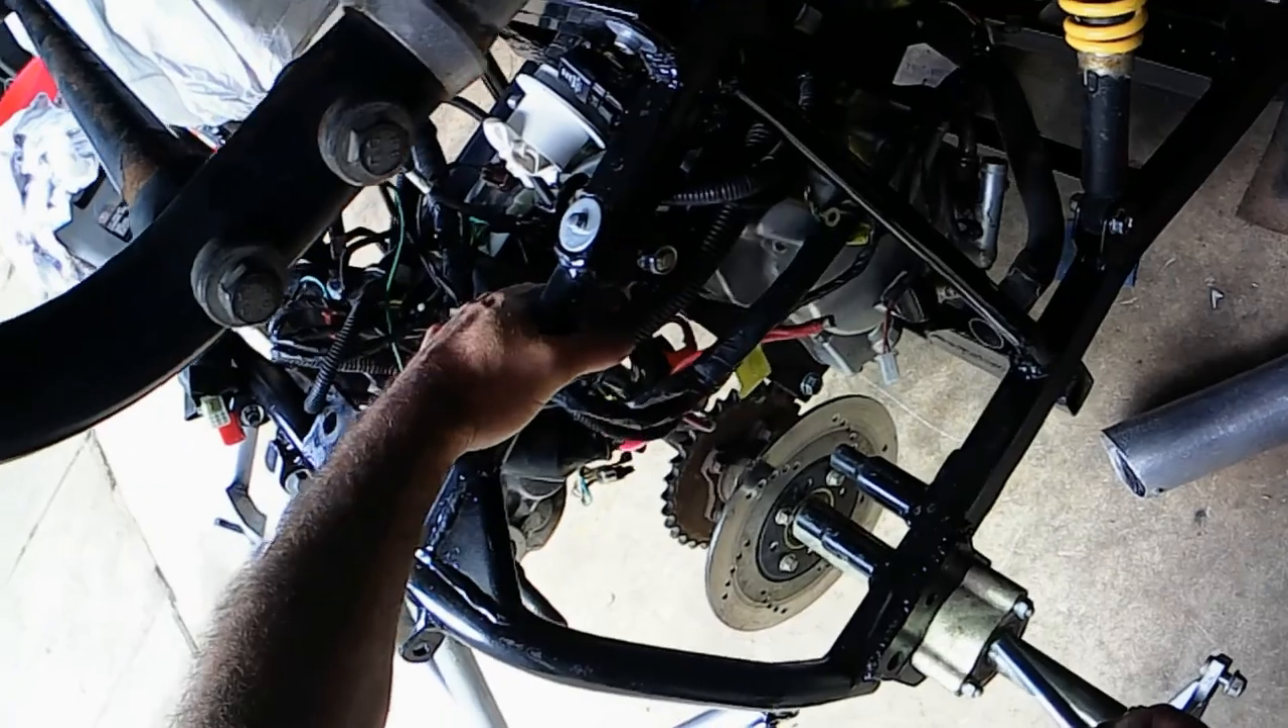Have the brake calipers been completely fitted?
No.